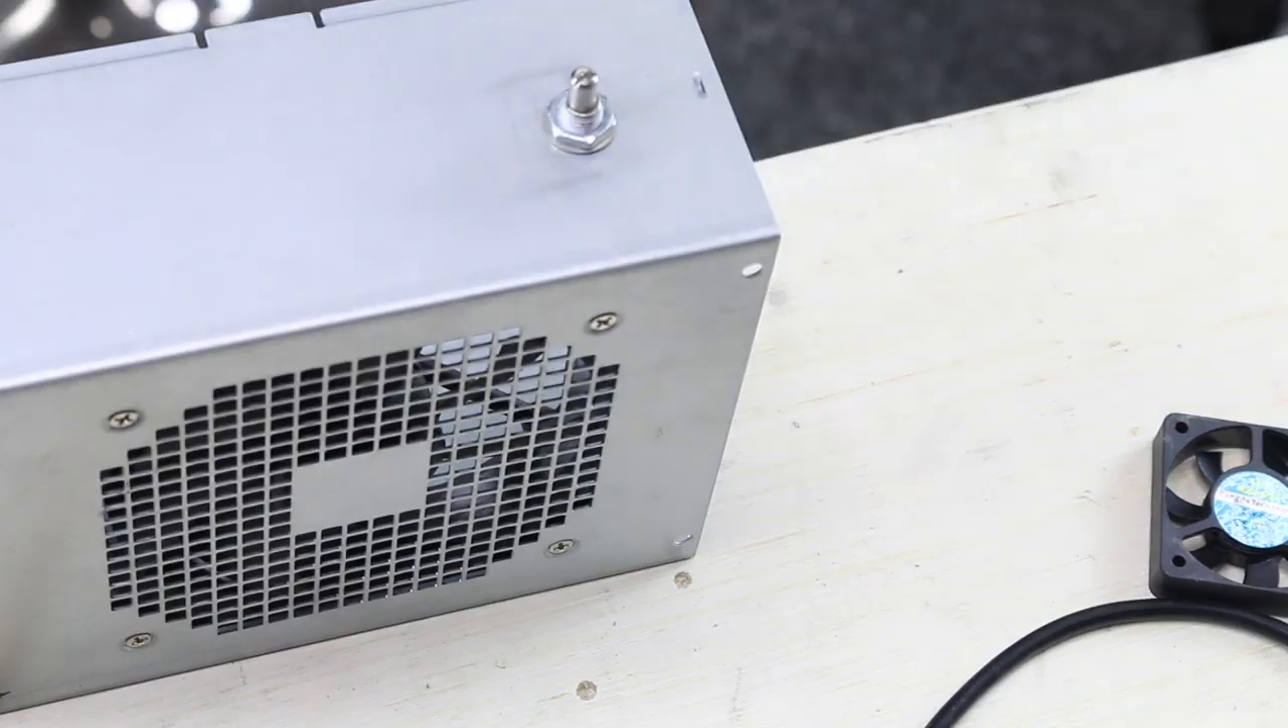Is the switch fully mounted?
Yes.